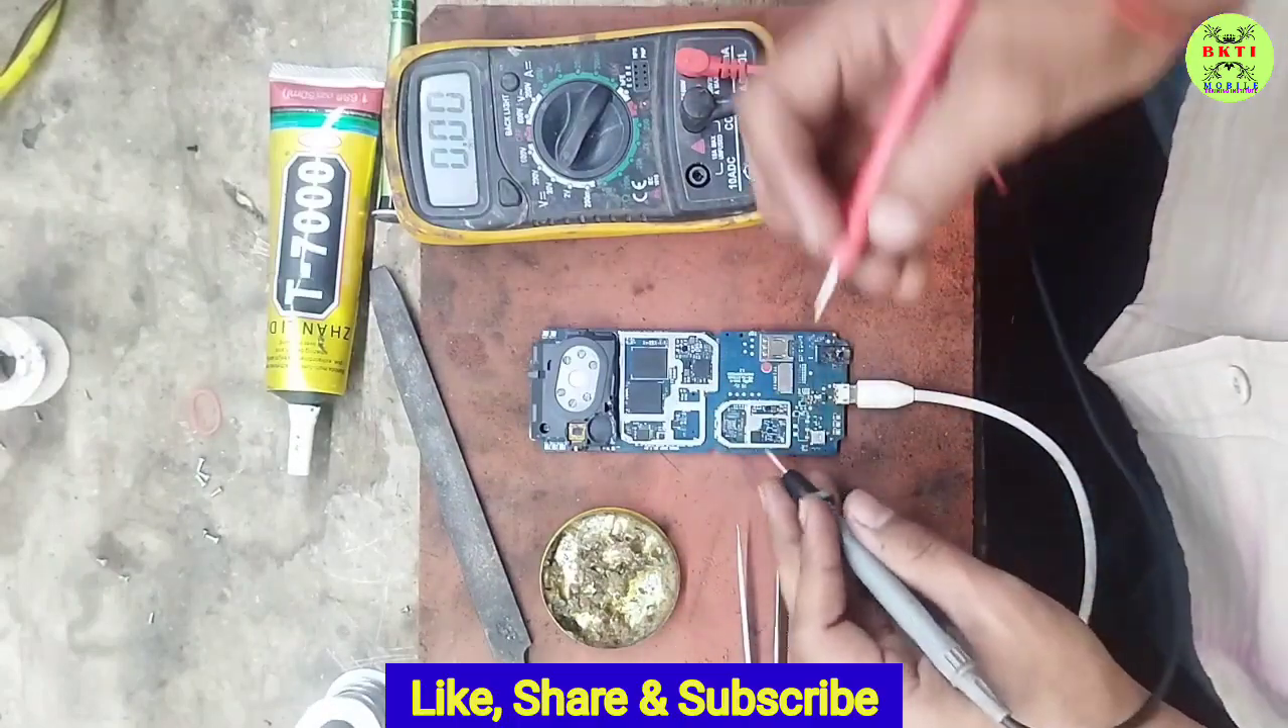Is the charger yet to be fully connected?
No.